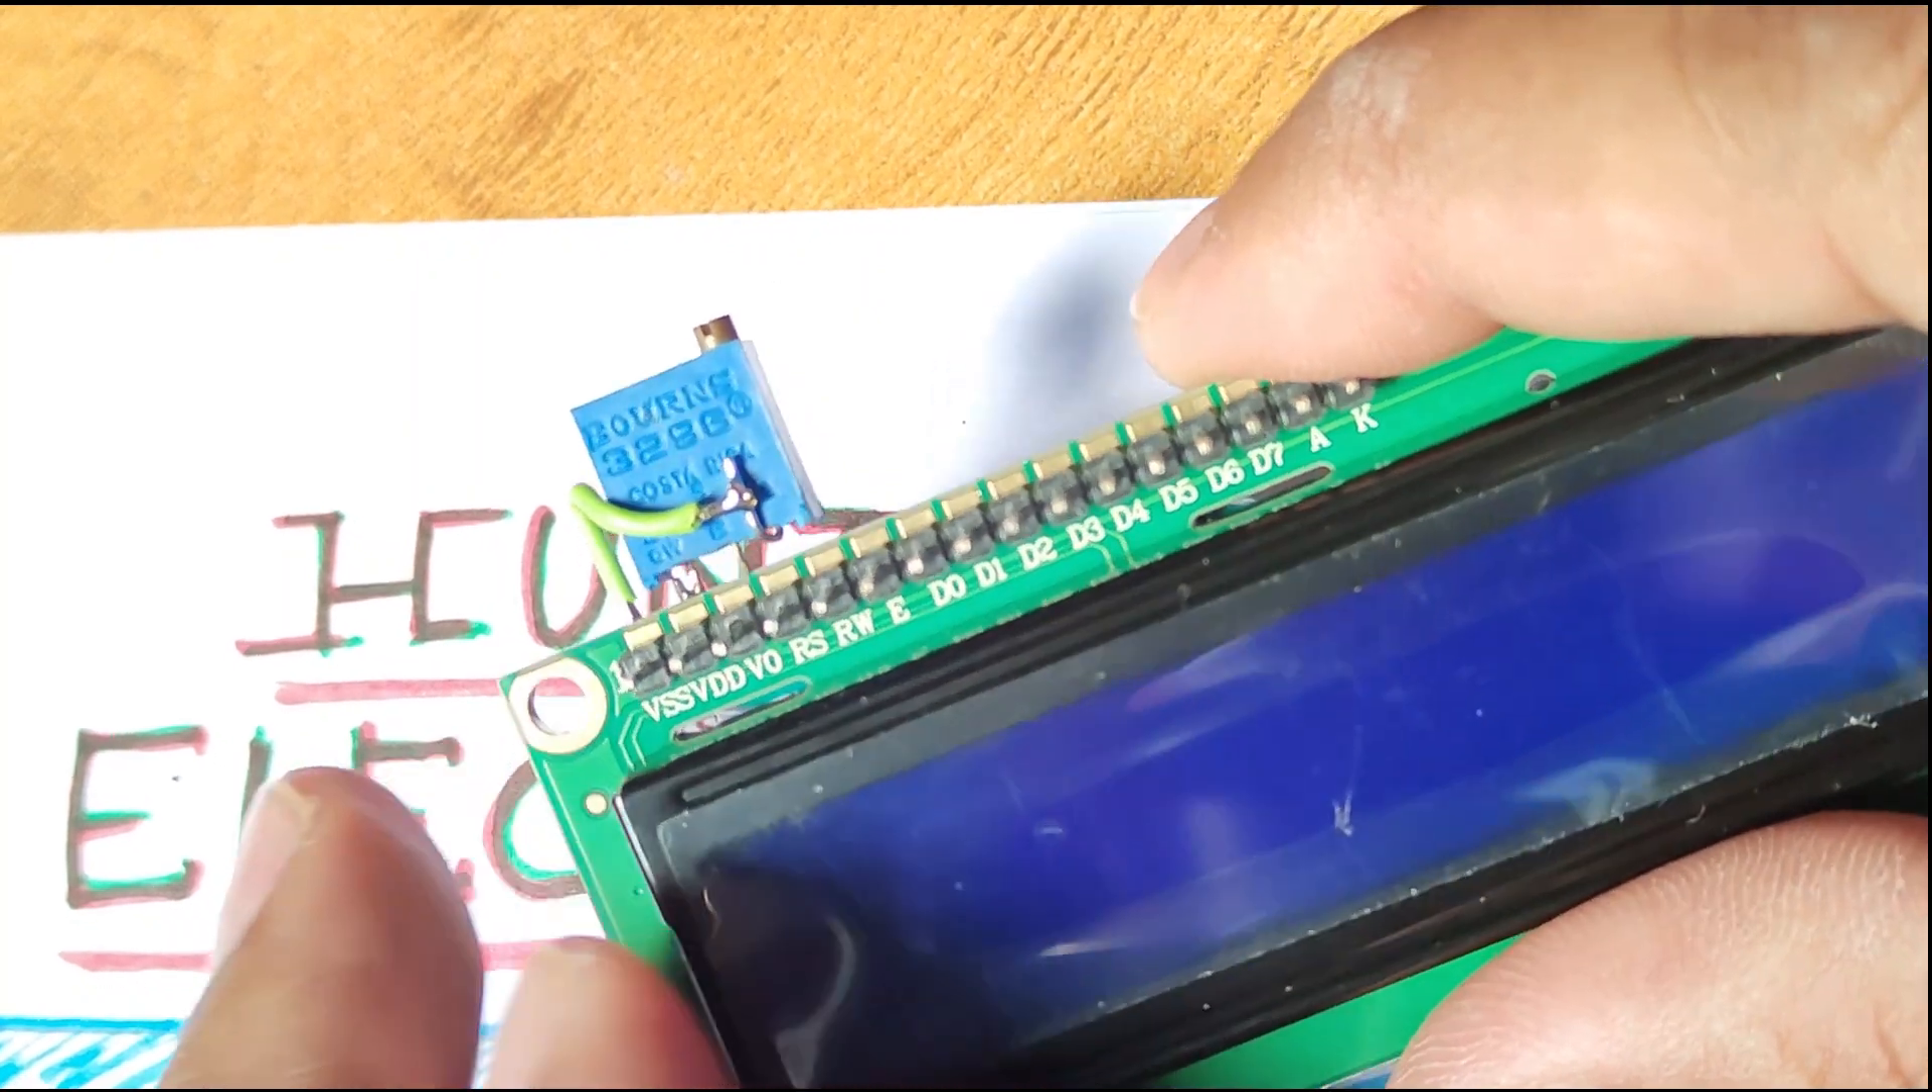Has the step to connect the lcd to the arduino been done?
No.